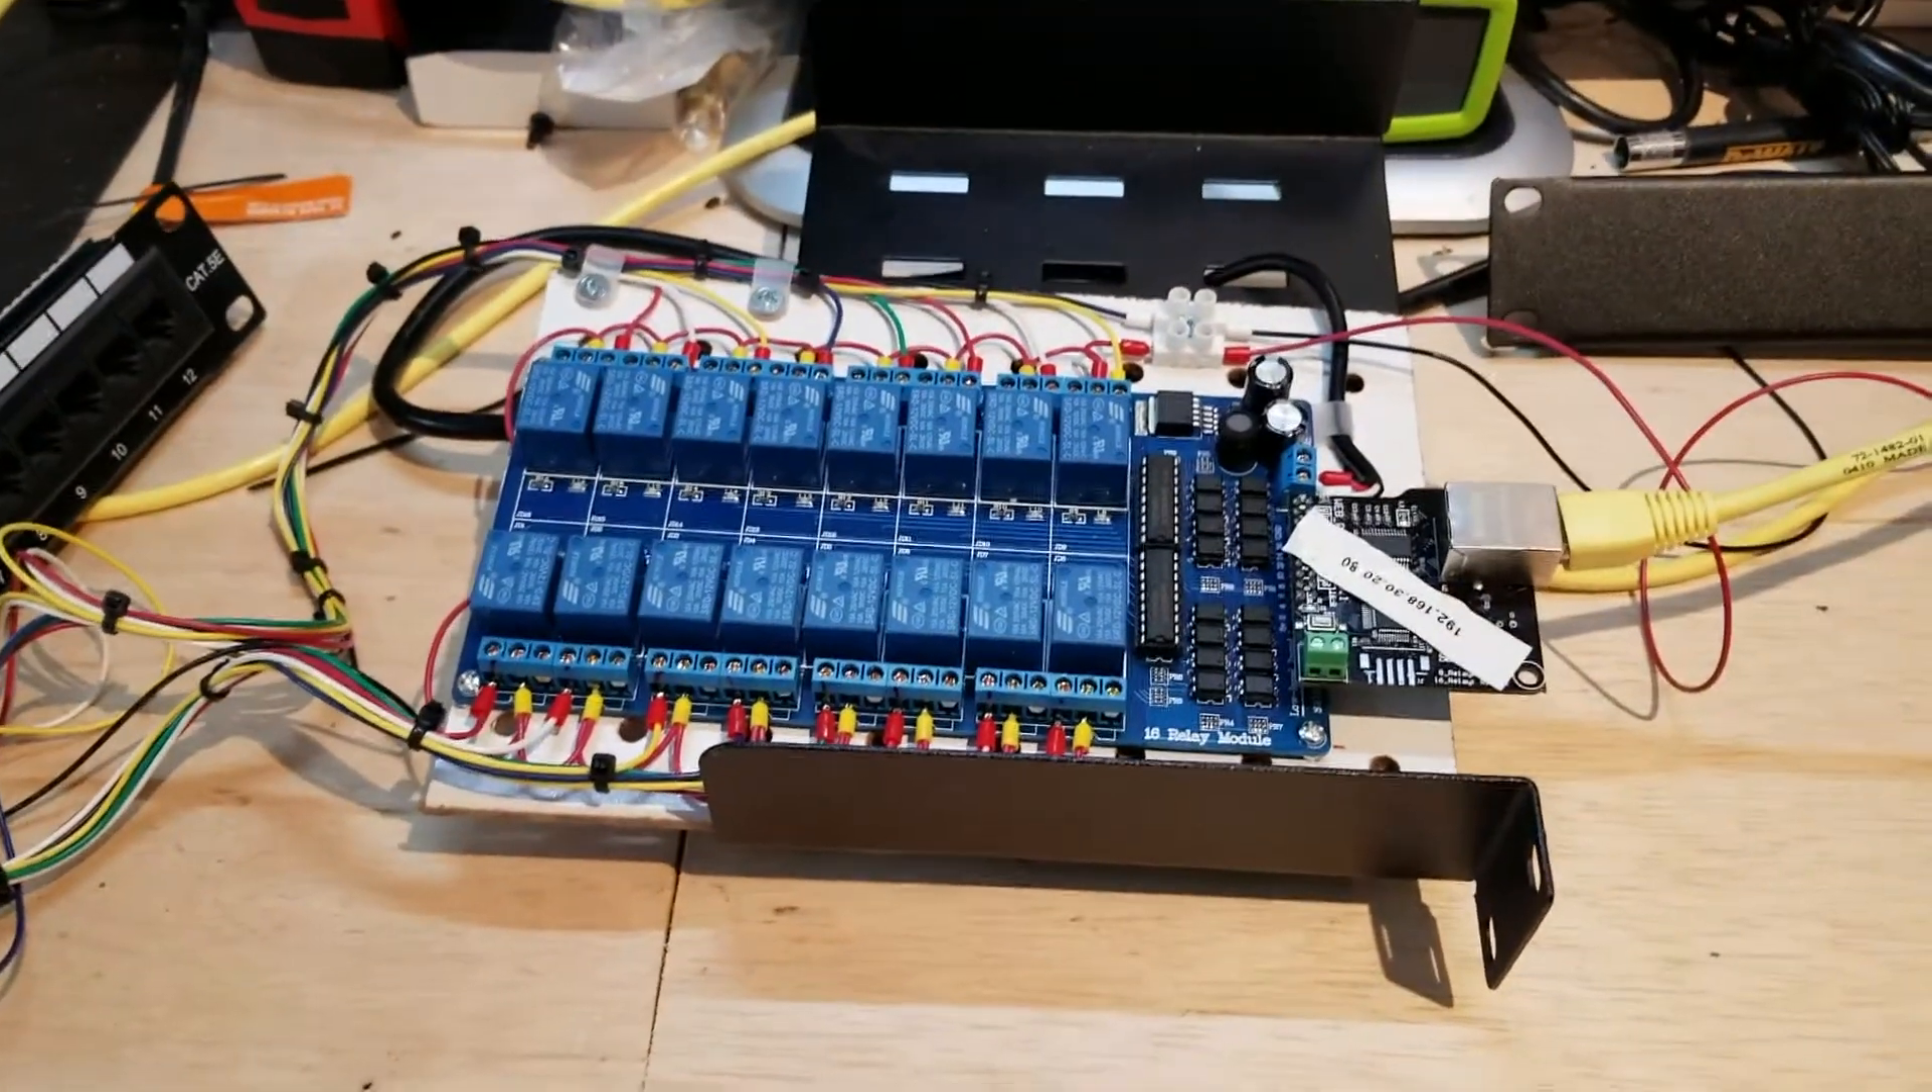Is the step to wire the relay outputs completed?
Yes.